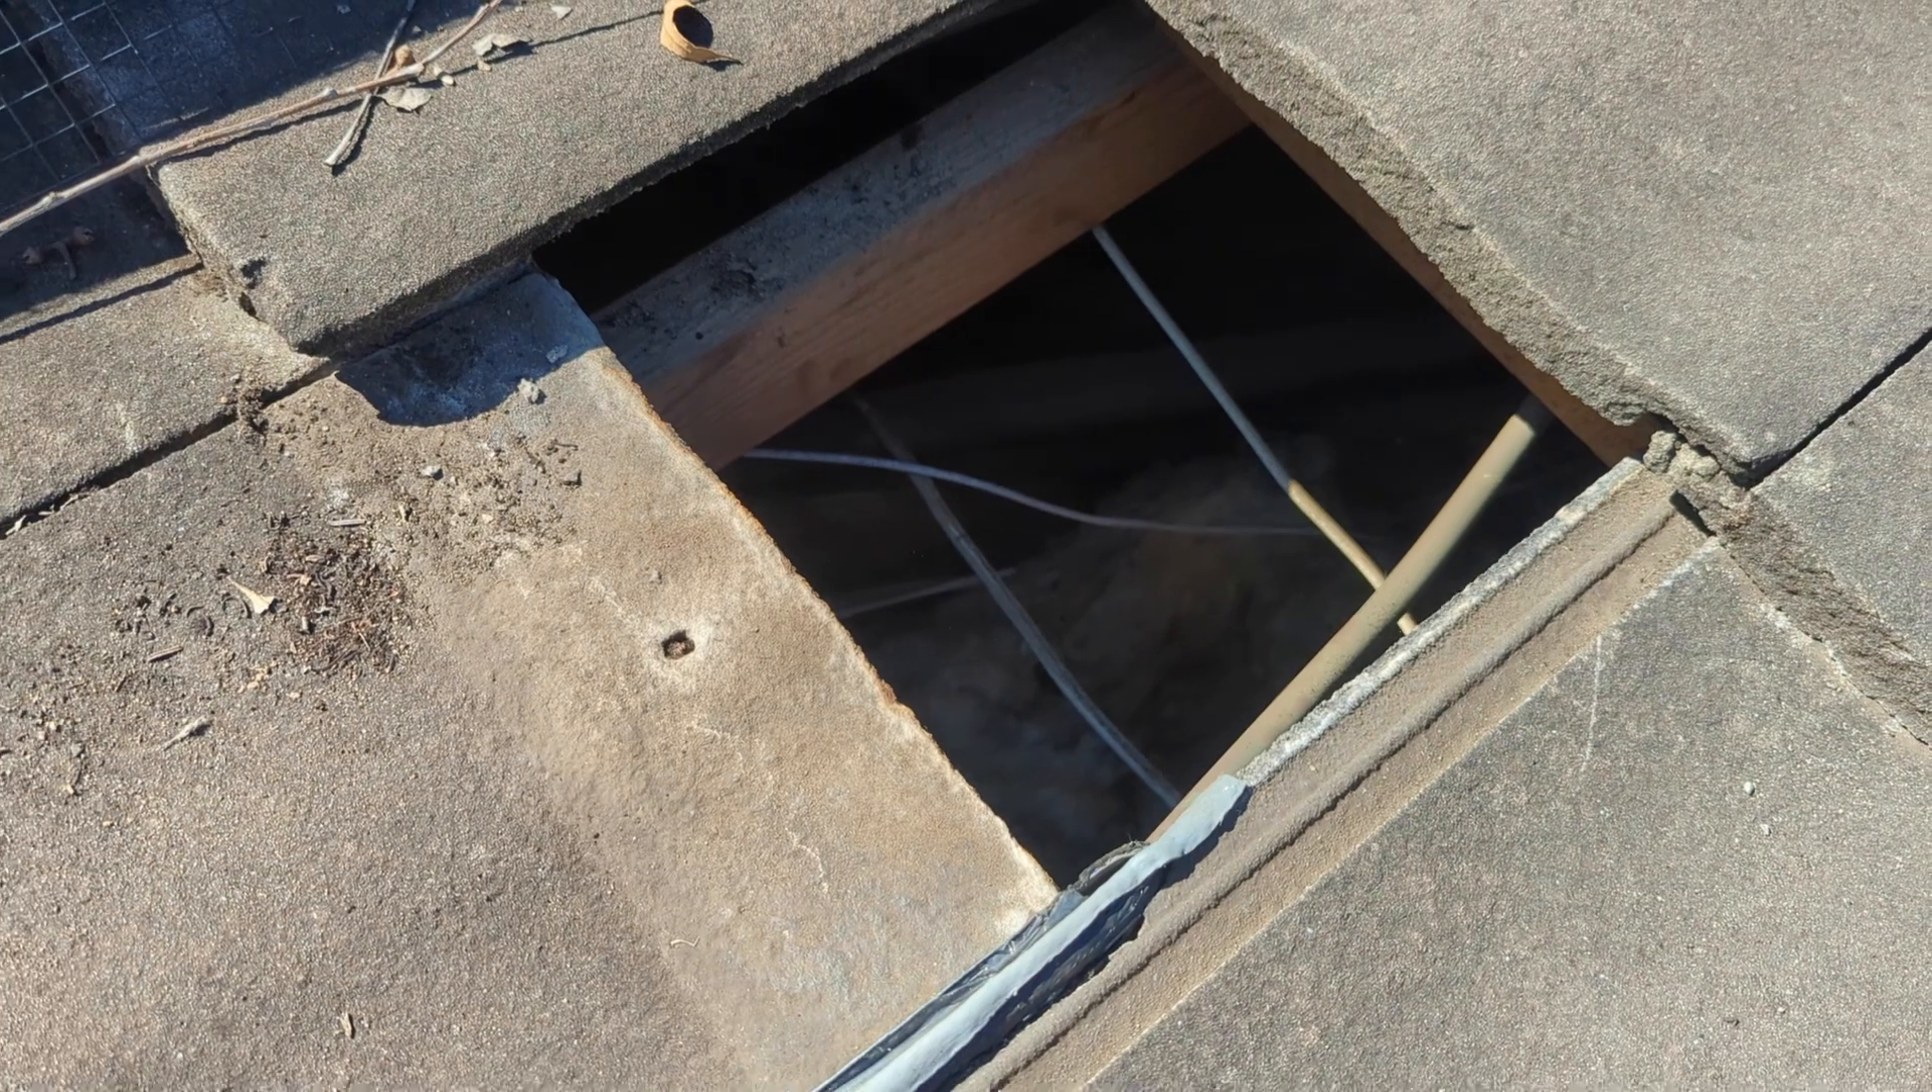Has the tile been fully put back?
No.